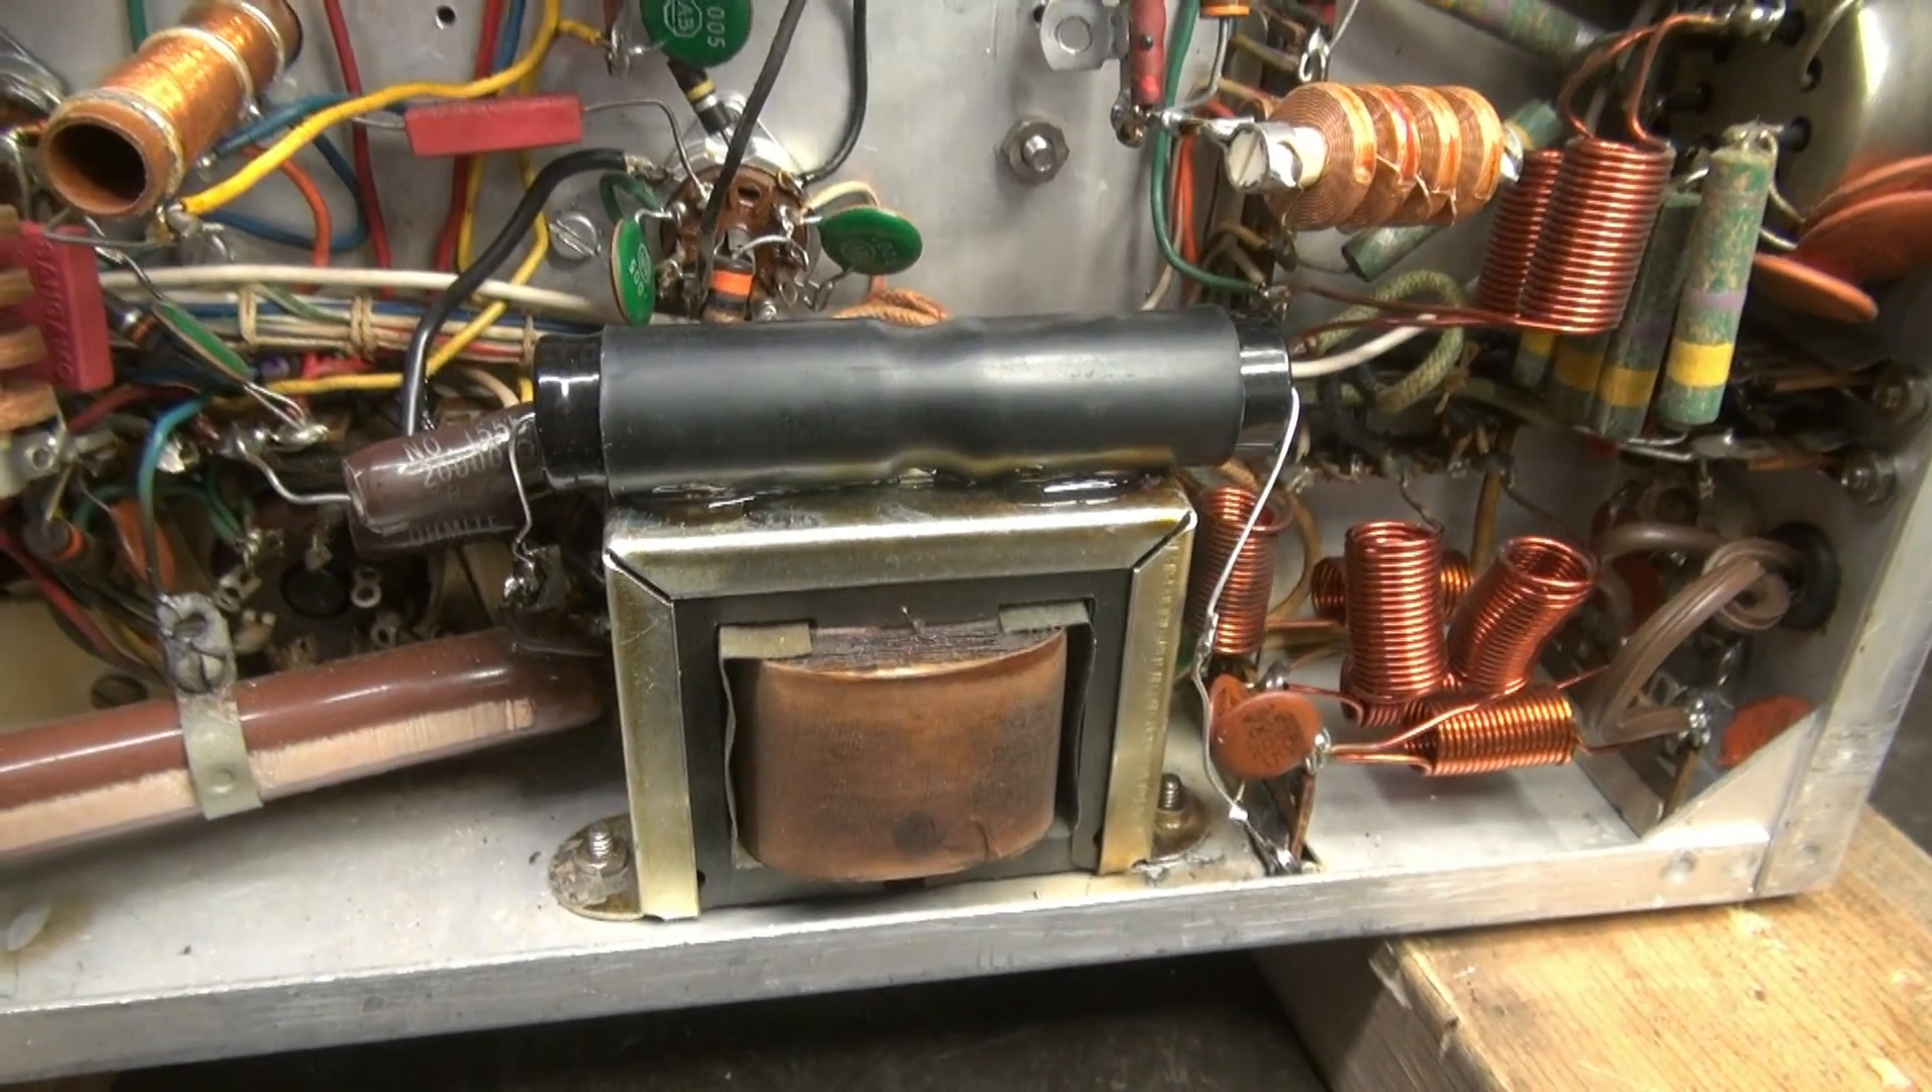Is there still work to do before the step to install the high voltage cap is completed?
No.